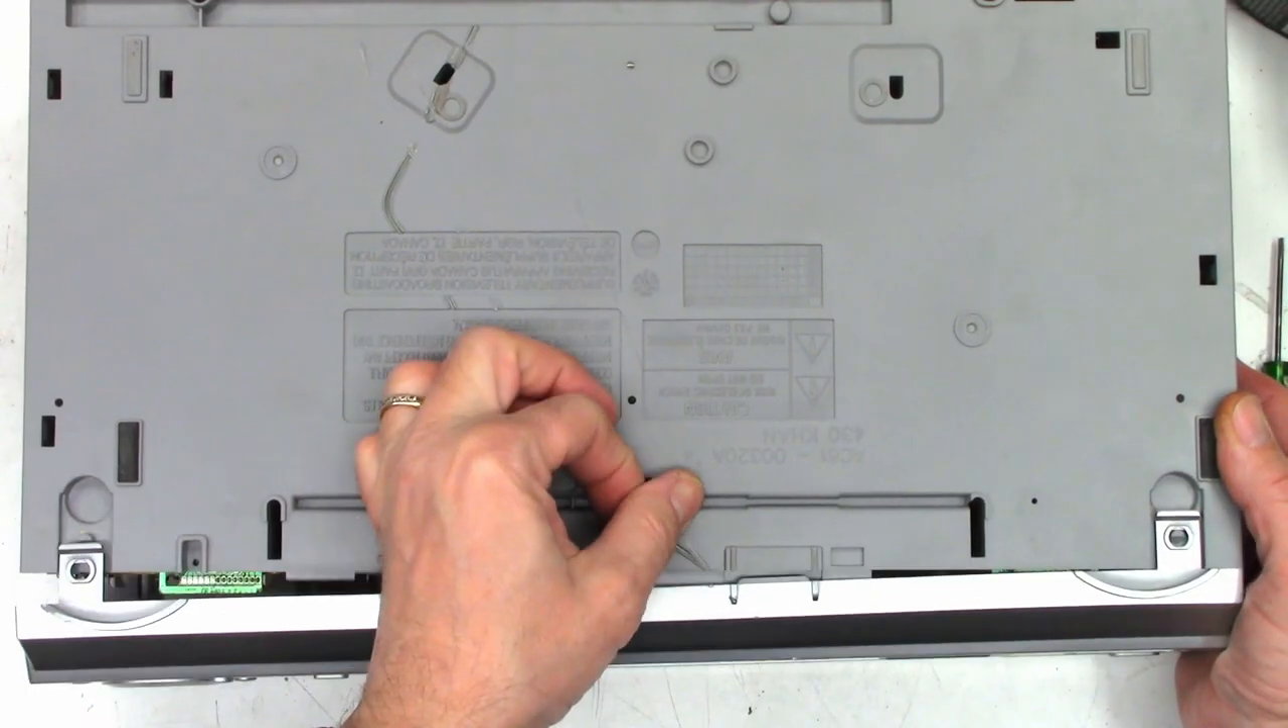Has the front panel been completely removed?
No.